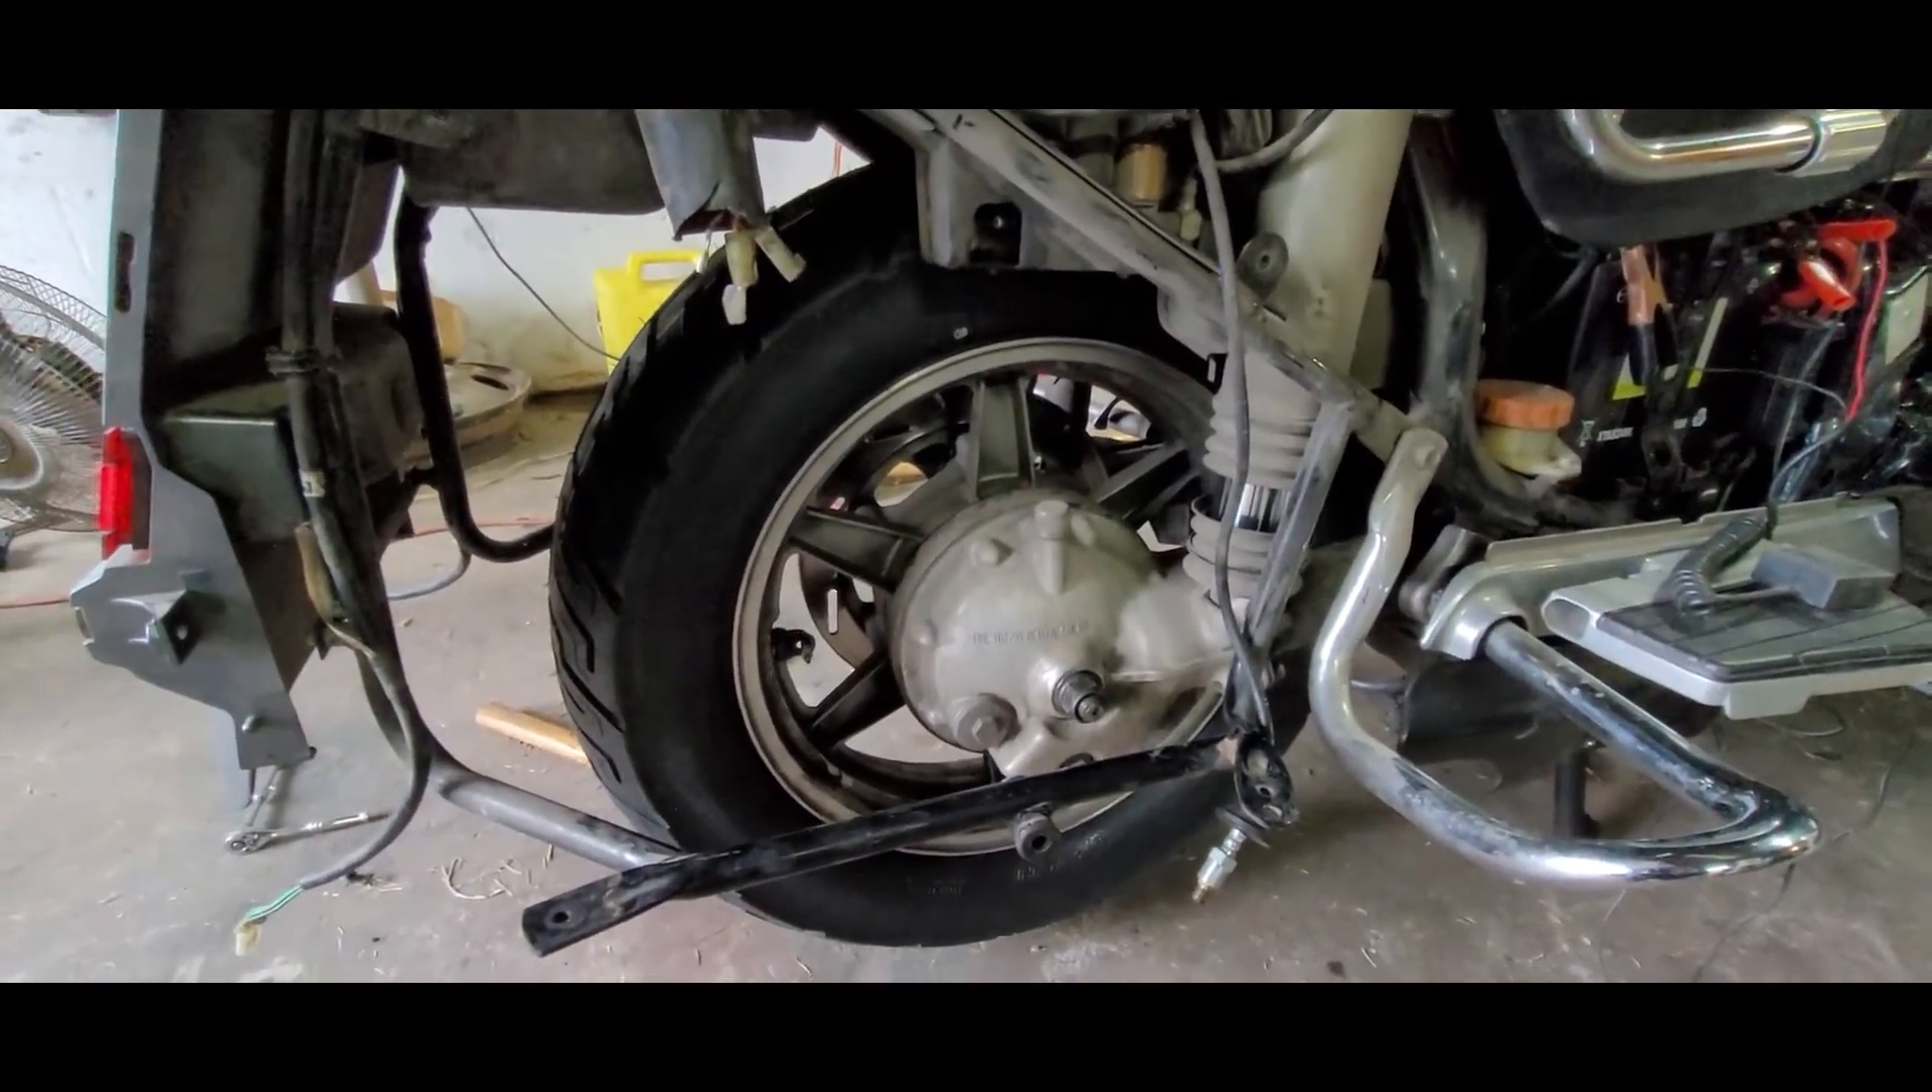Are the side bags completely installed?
No.